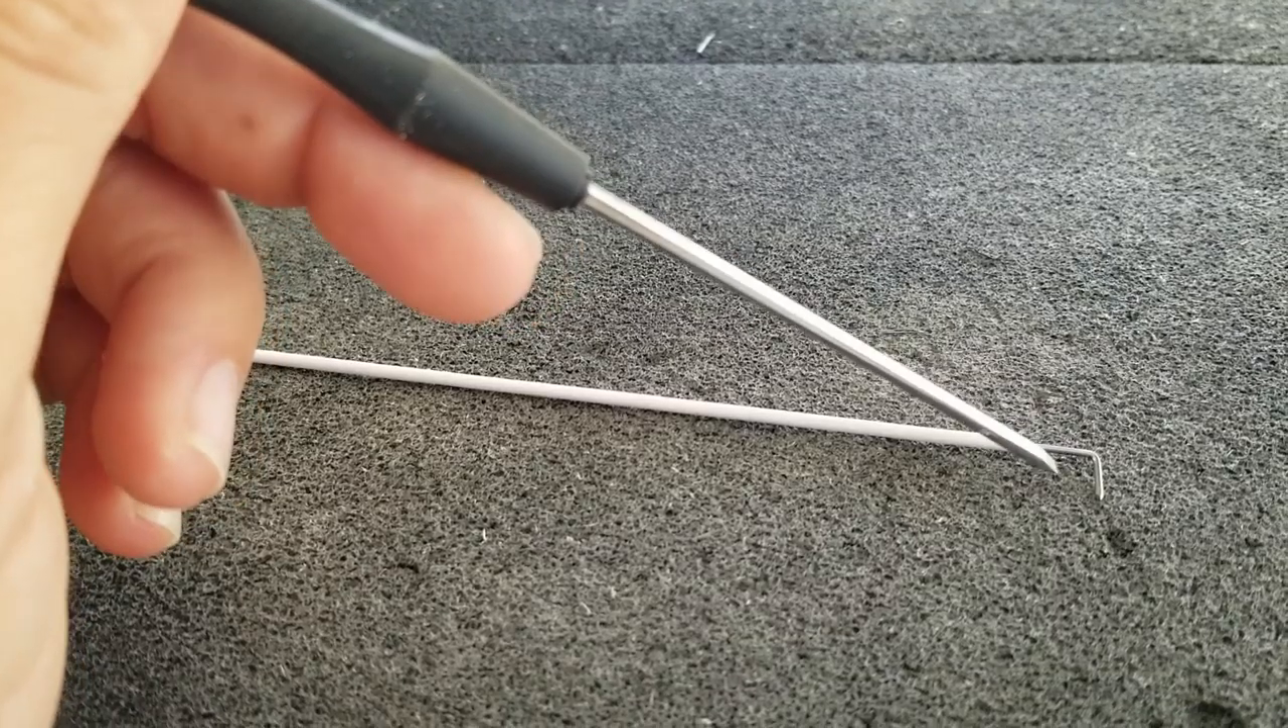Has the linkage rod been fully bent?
Yes.